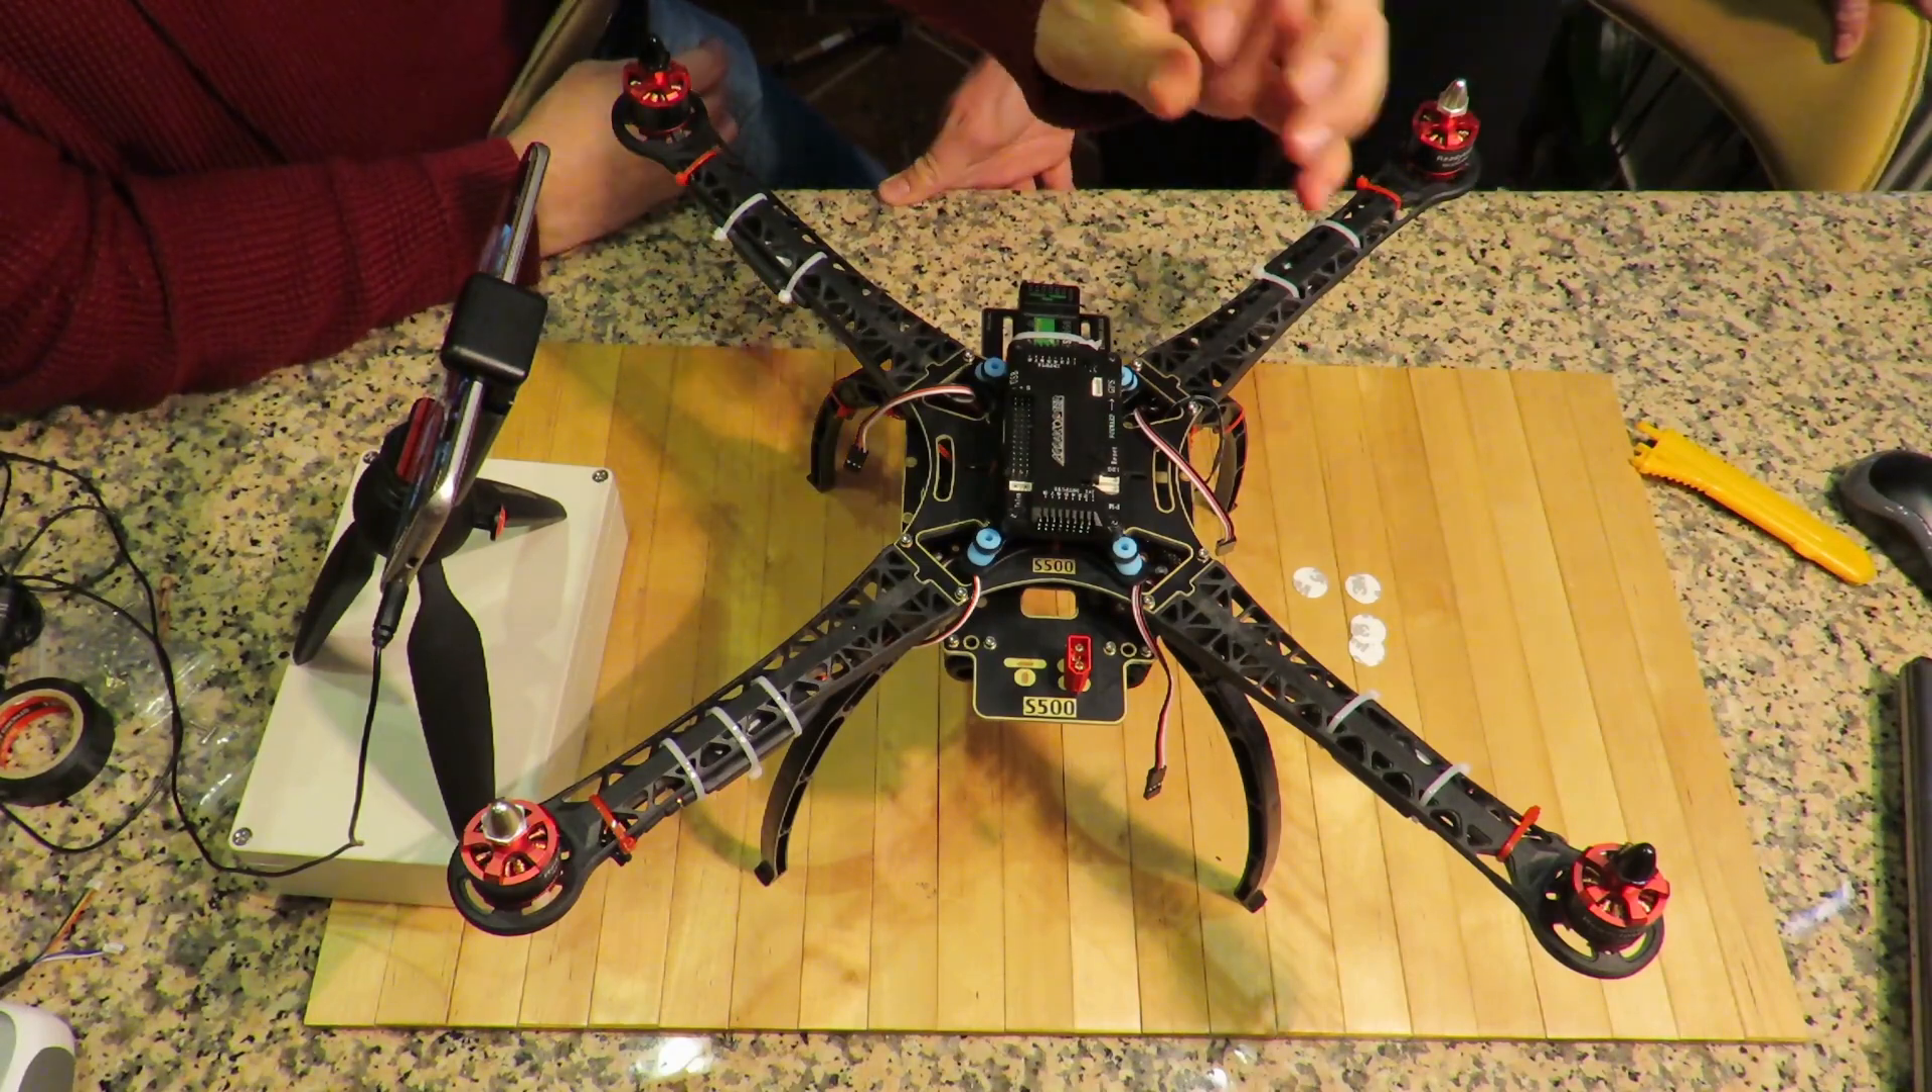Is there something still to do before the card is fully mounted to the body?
No.